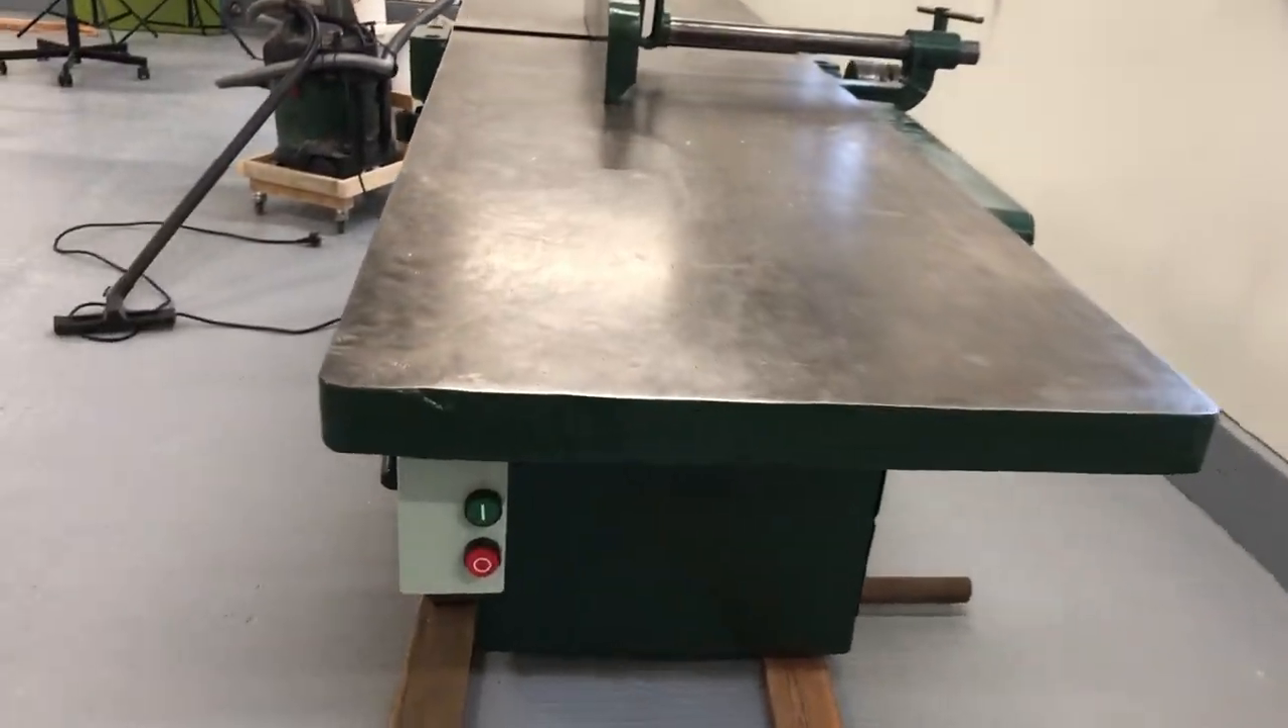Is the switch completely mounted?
Yes.